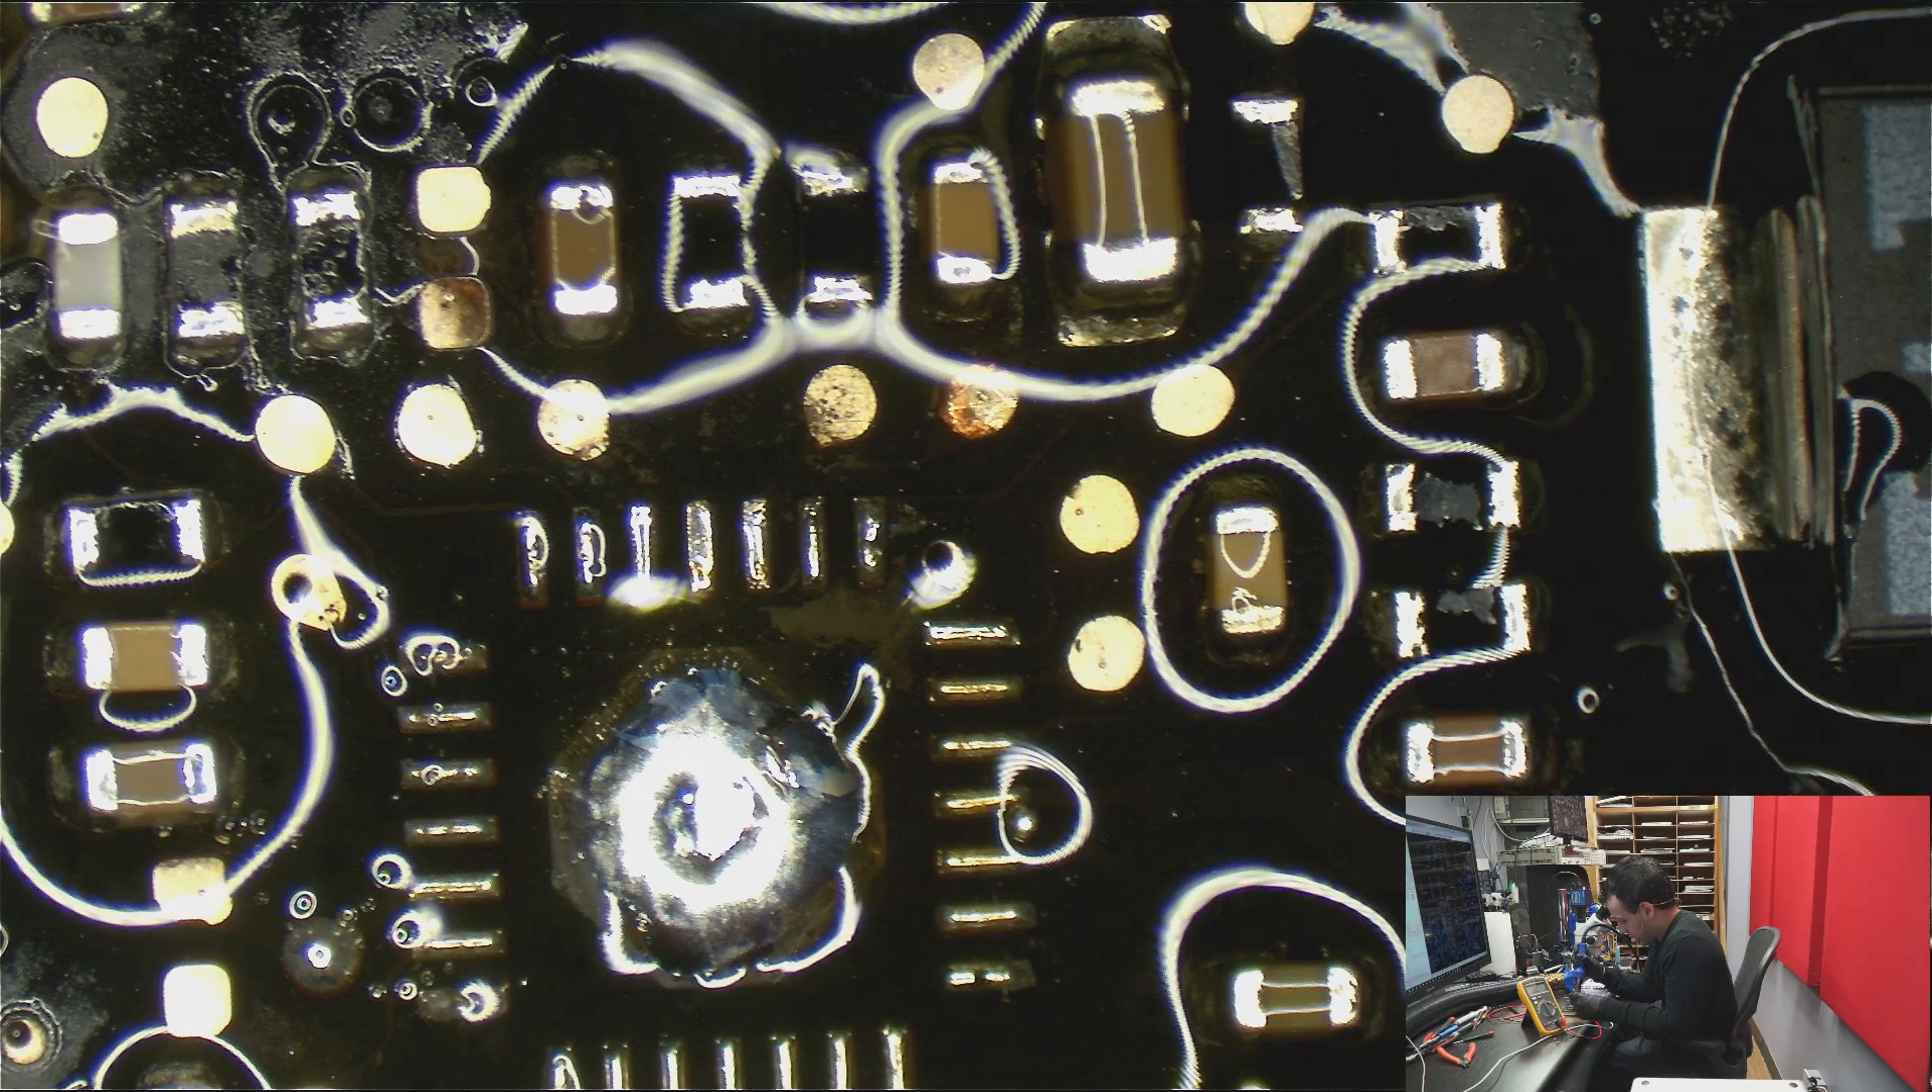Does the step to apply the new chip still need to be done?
Yes.